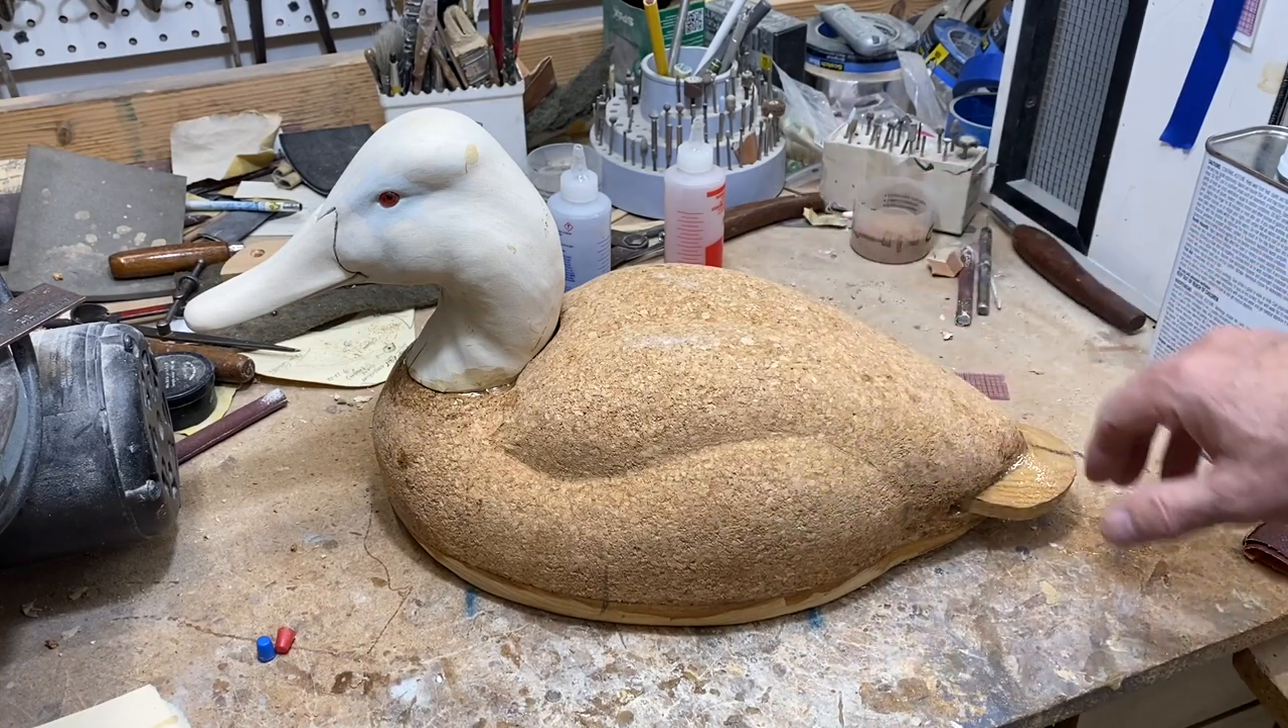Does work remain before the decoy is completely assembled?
No.